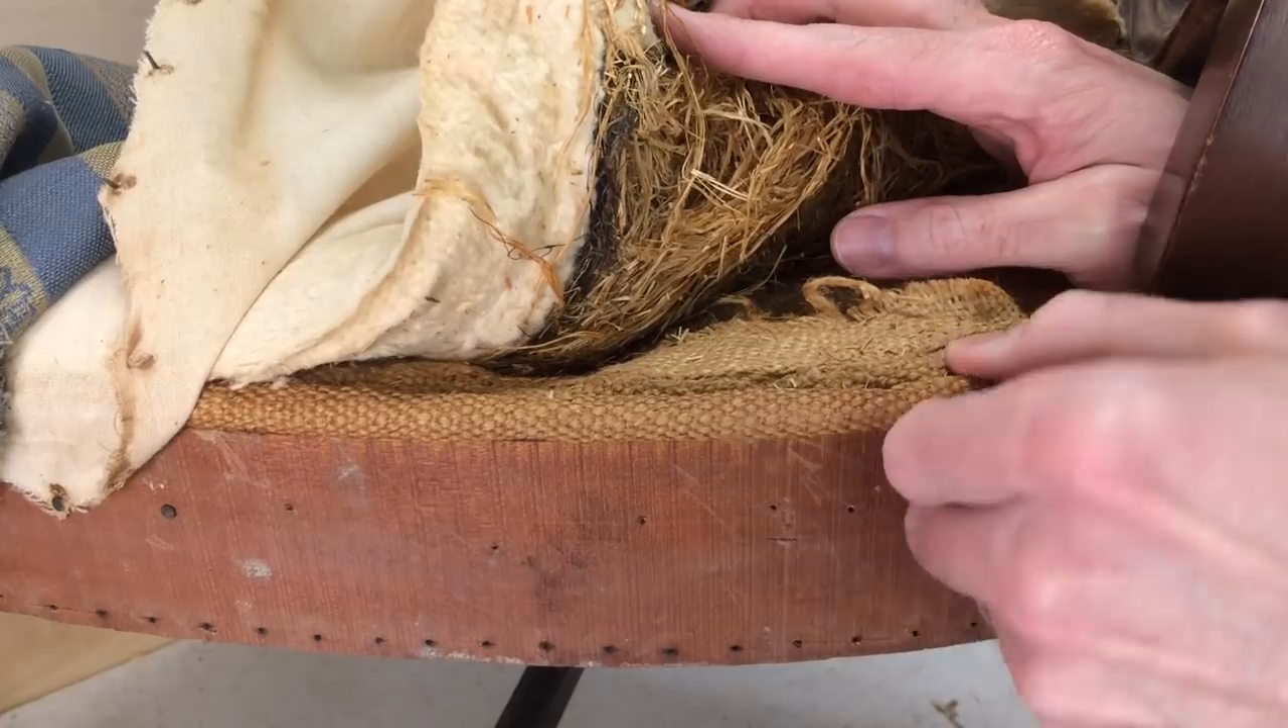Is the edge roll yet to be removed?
Yes.